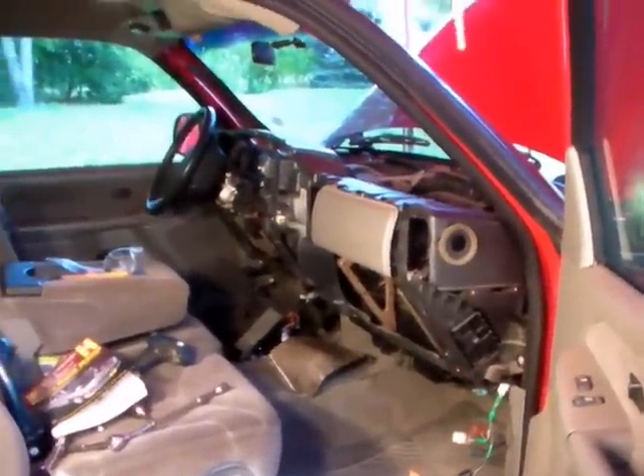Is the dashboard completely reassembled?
No.